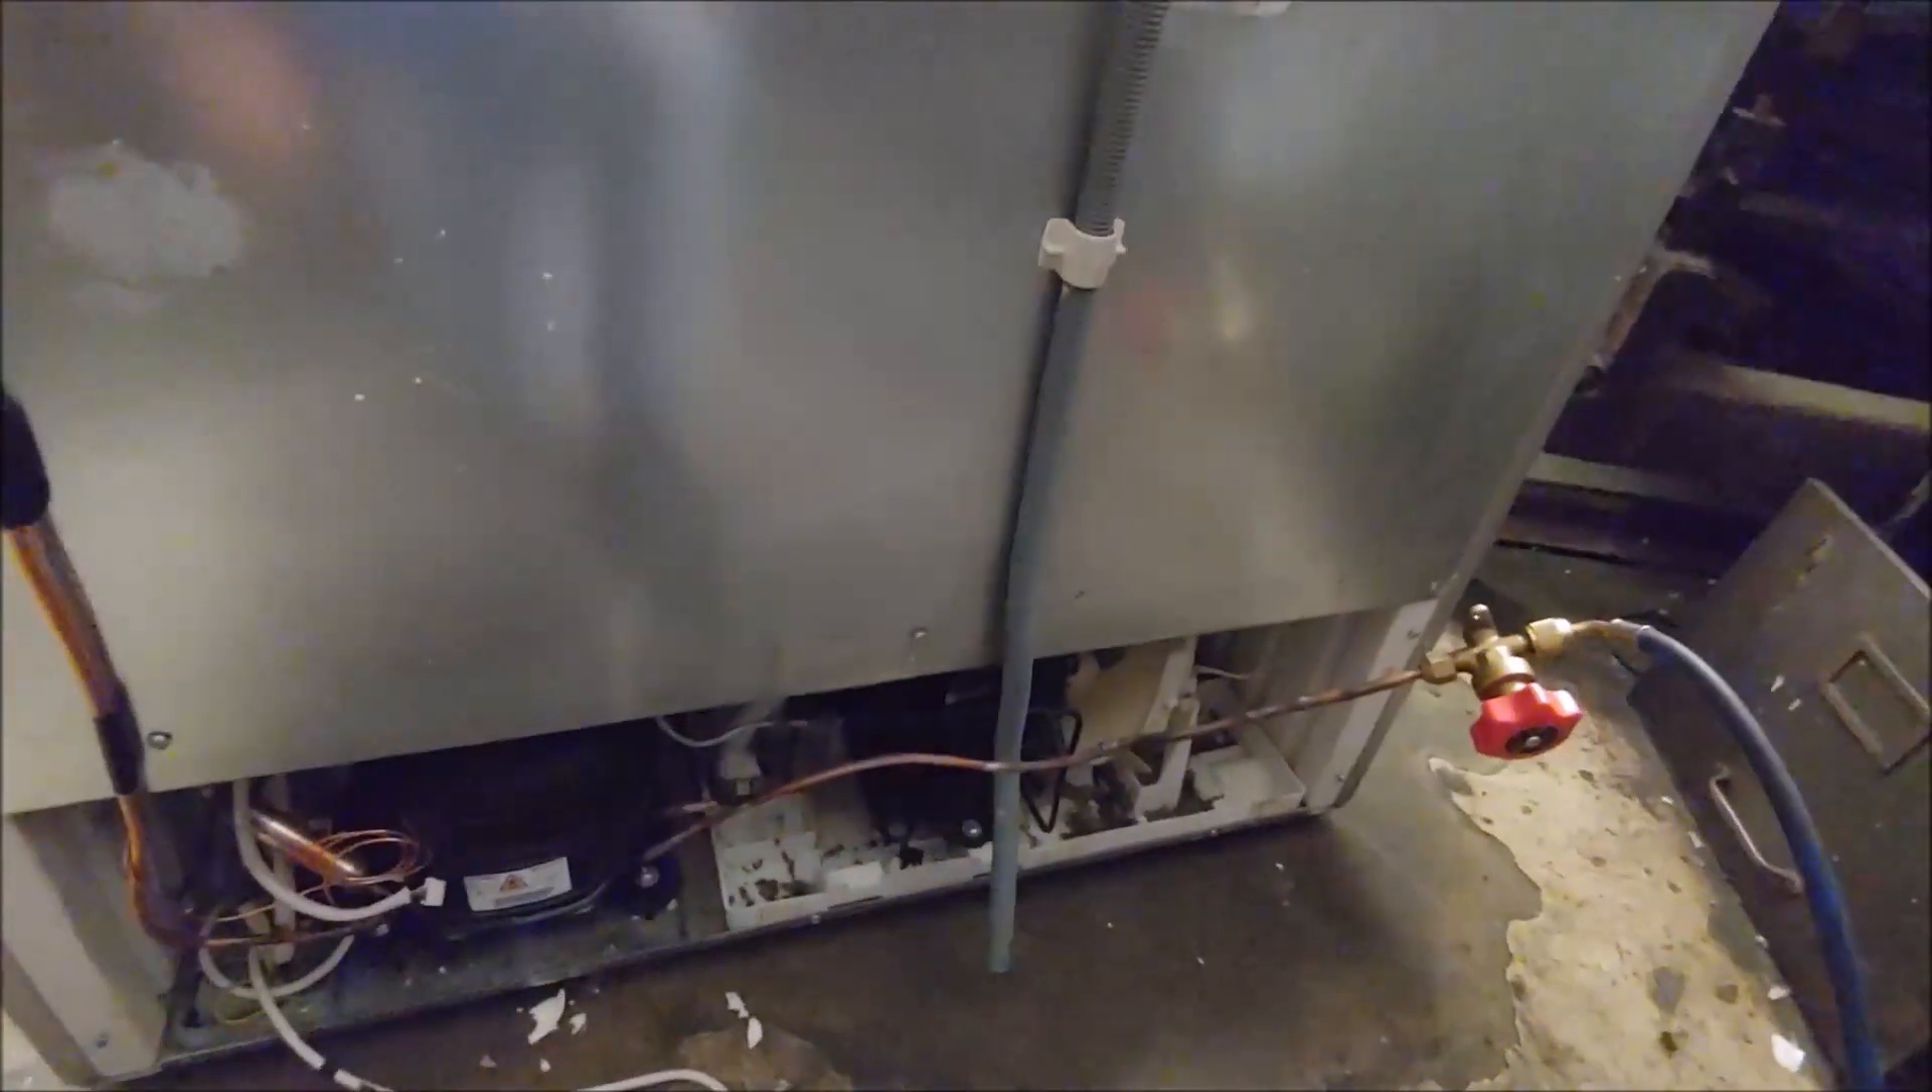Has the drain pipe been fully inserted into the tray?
No.